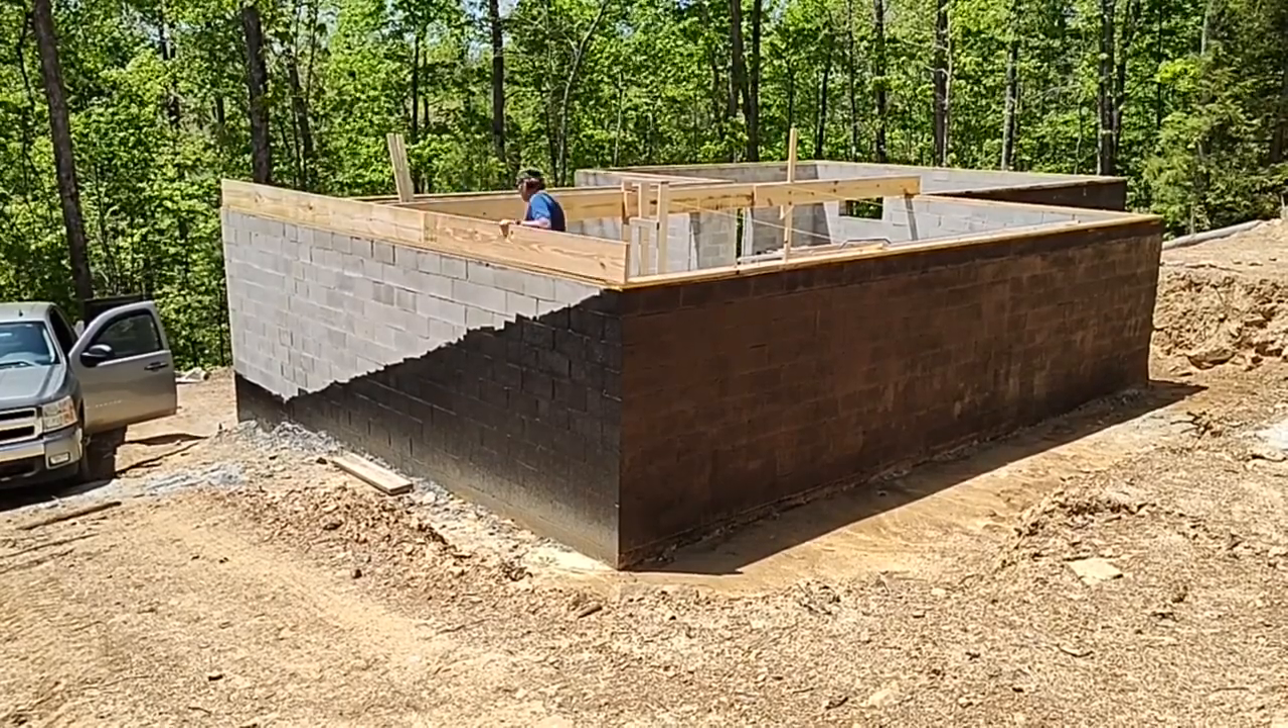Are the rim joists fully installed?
No.